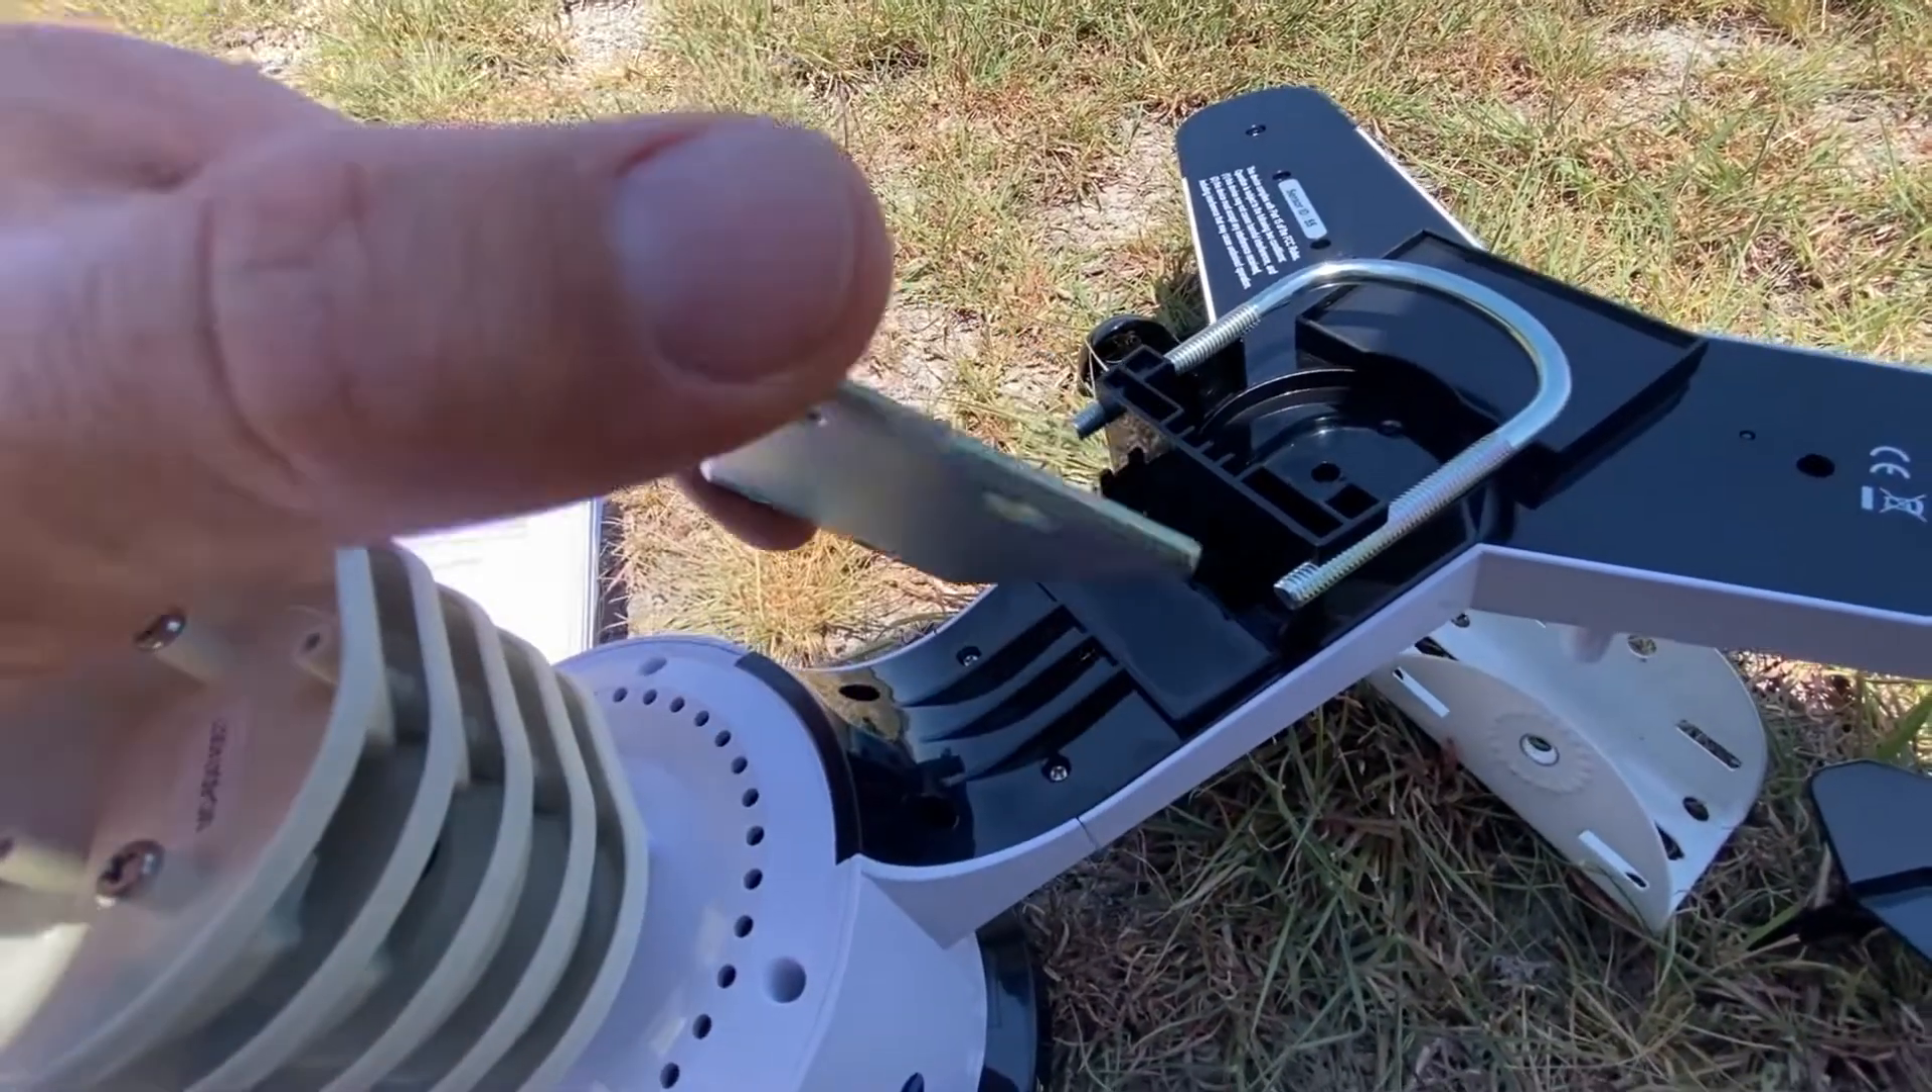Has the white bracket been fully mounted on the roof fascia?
No.